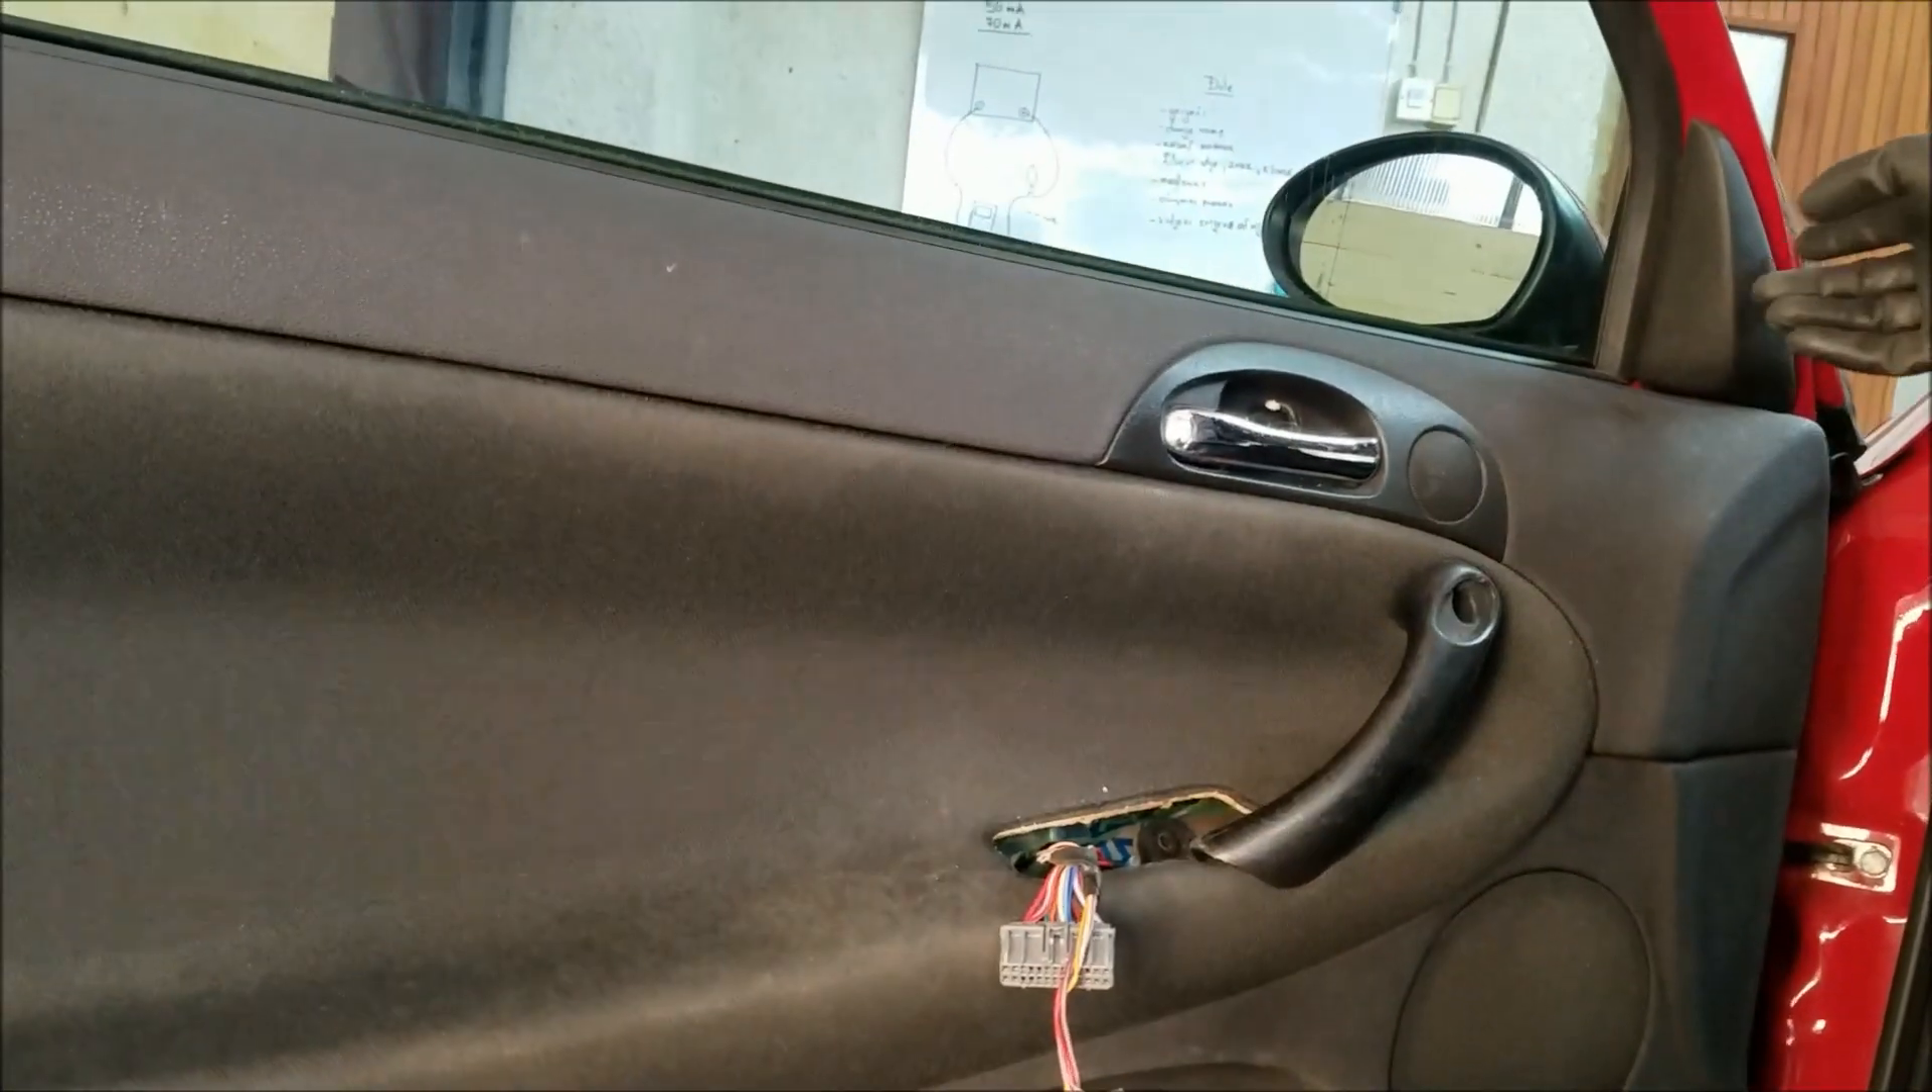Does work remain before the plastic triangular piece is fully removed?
Yes.